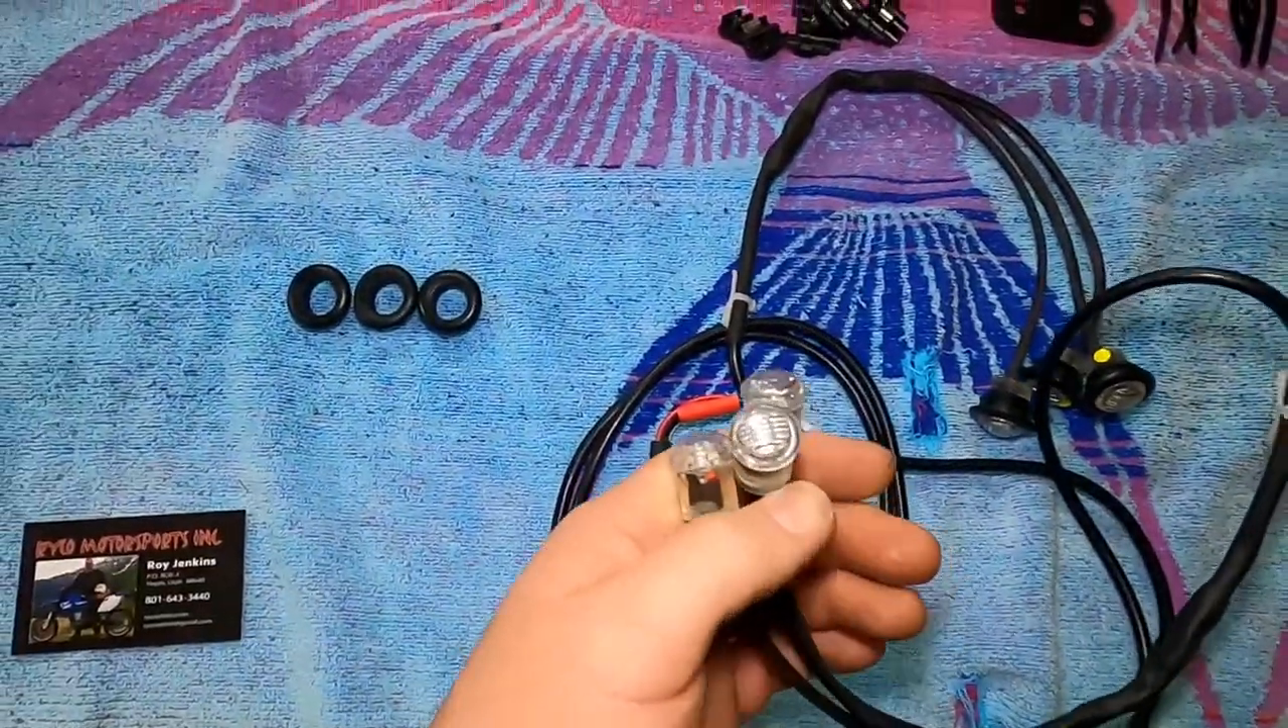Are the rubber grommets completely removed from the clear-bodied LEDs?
Yes.